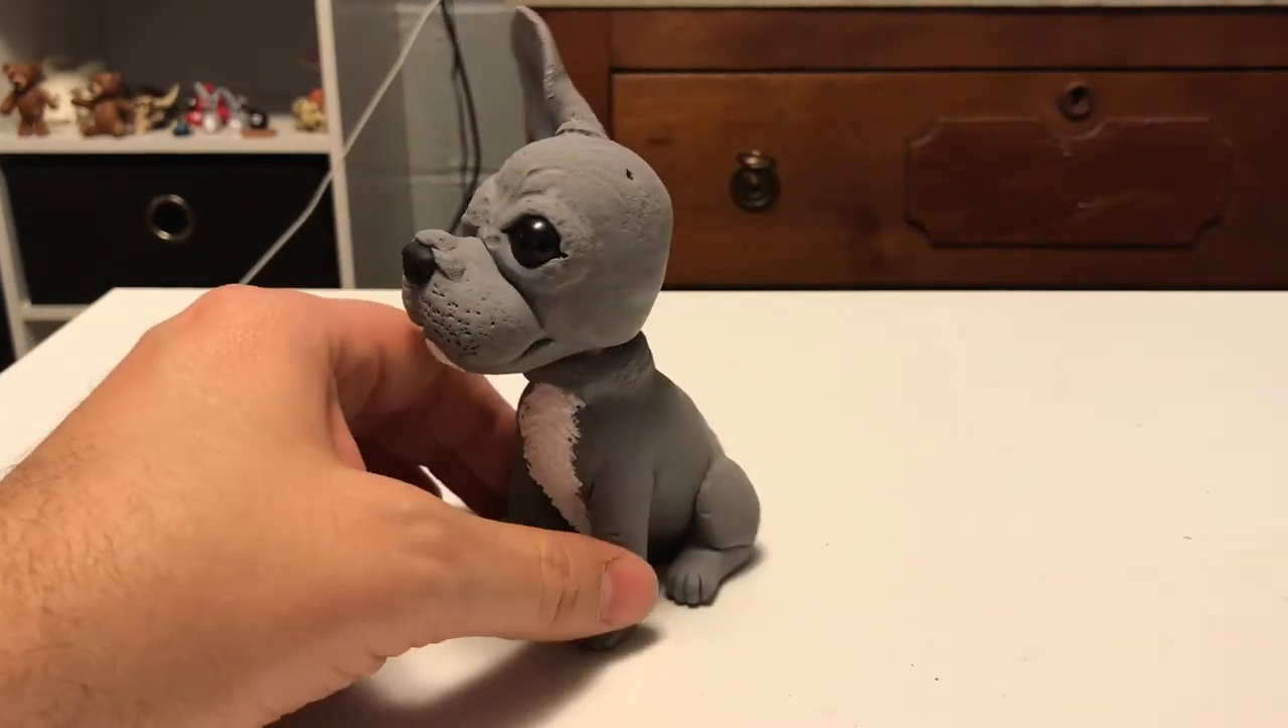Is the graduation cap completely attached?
No.